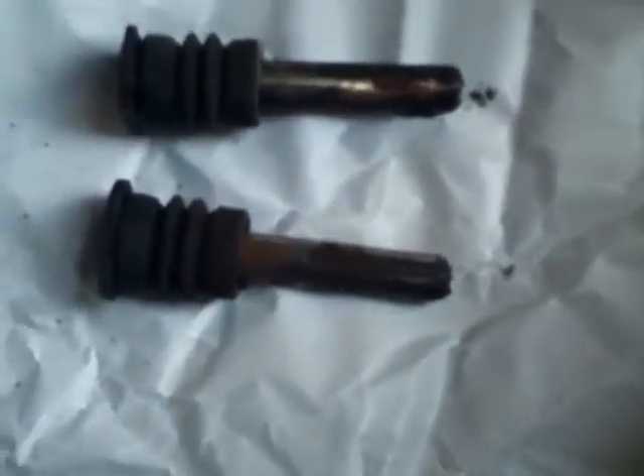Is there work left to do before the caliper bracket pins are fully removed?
No.